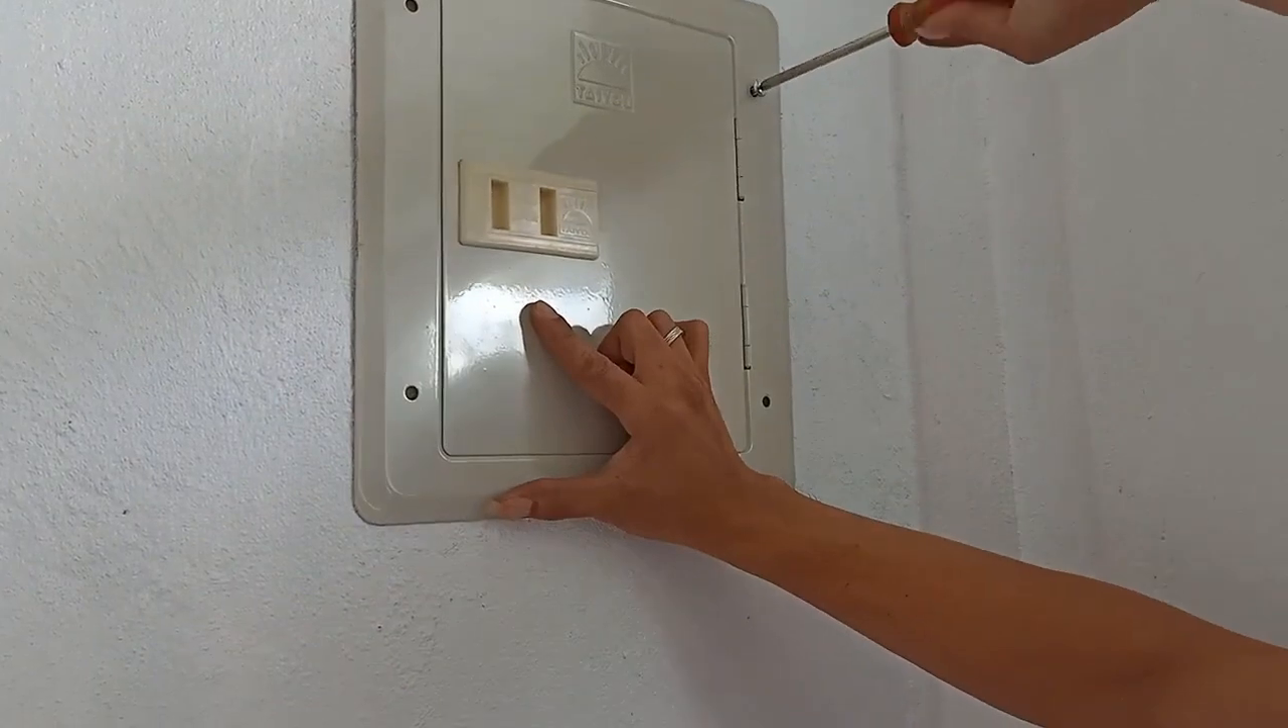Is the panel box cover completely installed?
No.